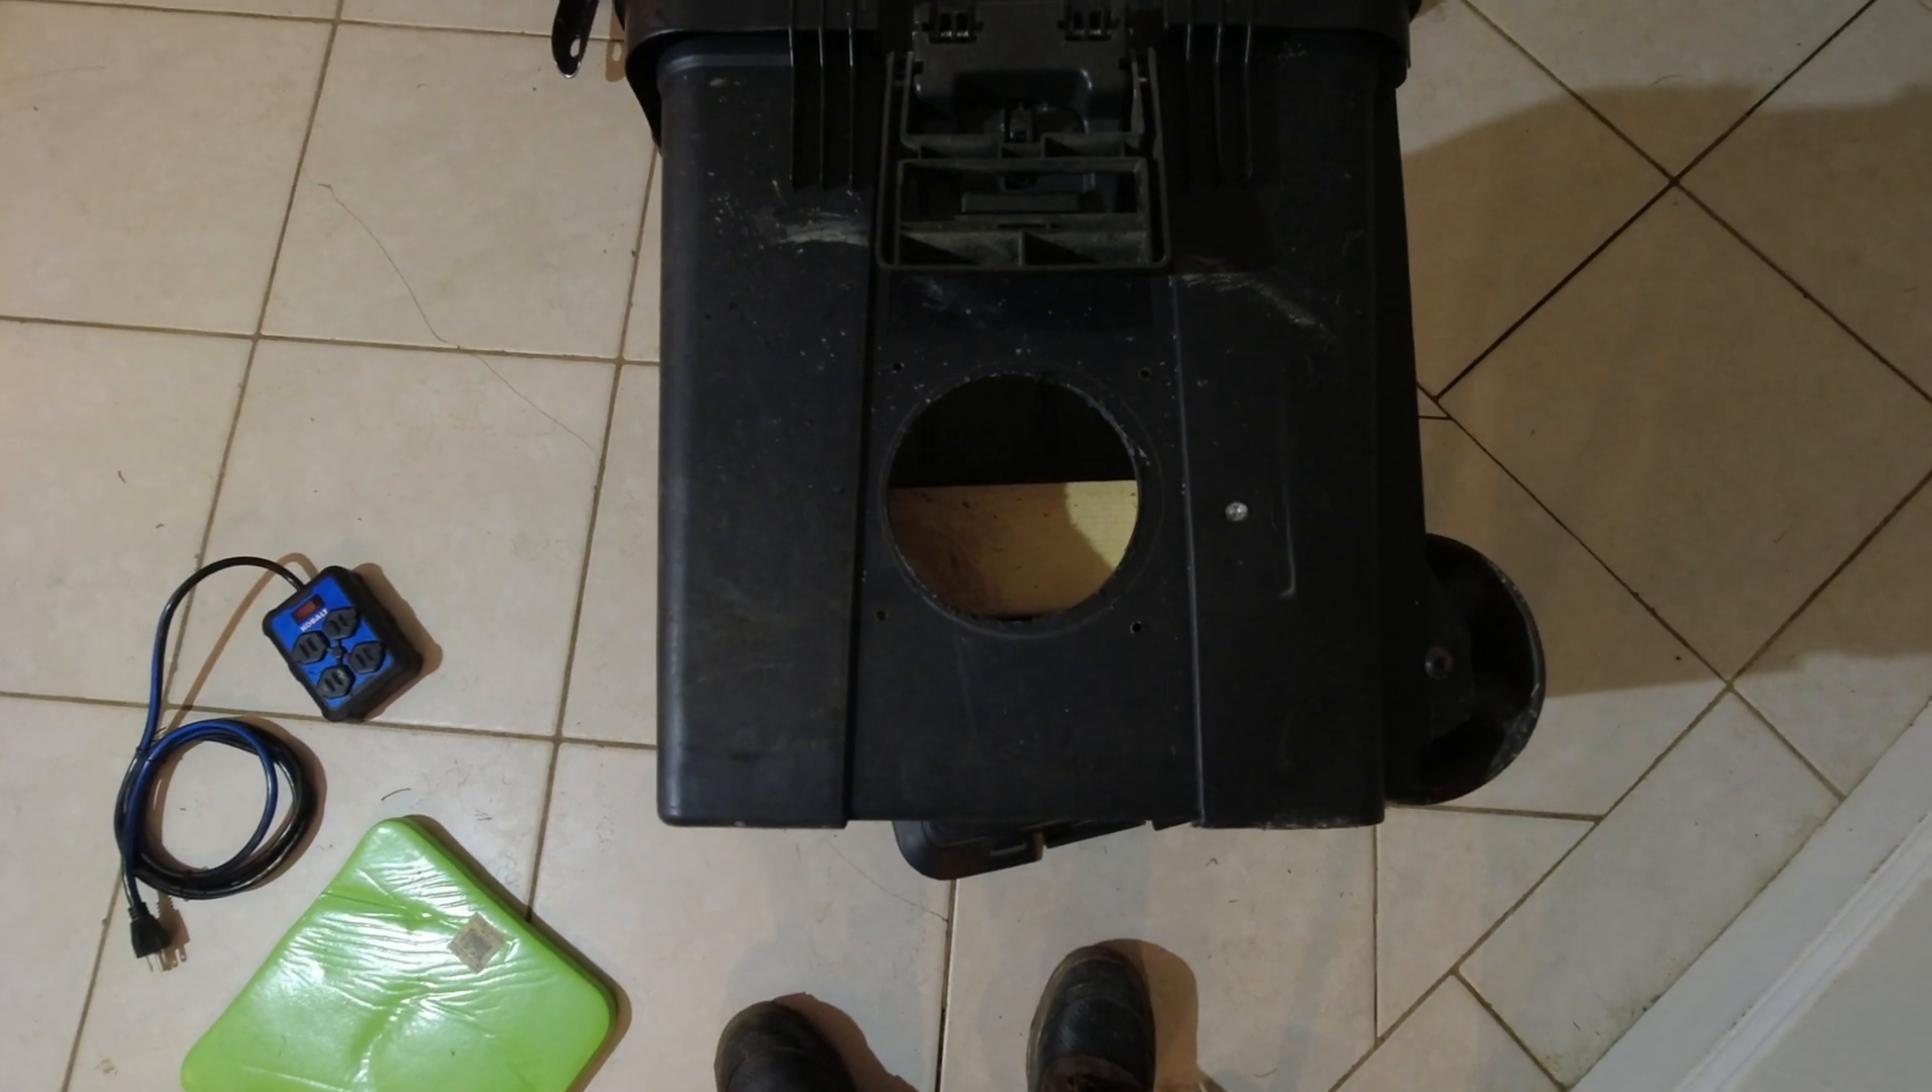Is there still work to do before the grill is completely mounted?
Yes.